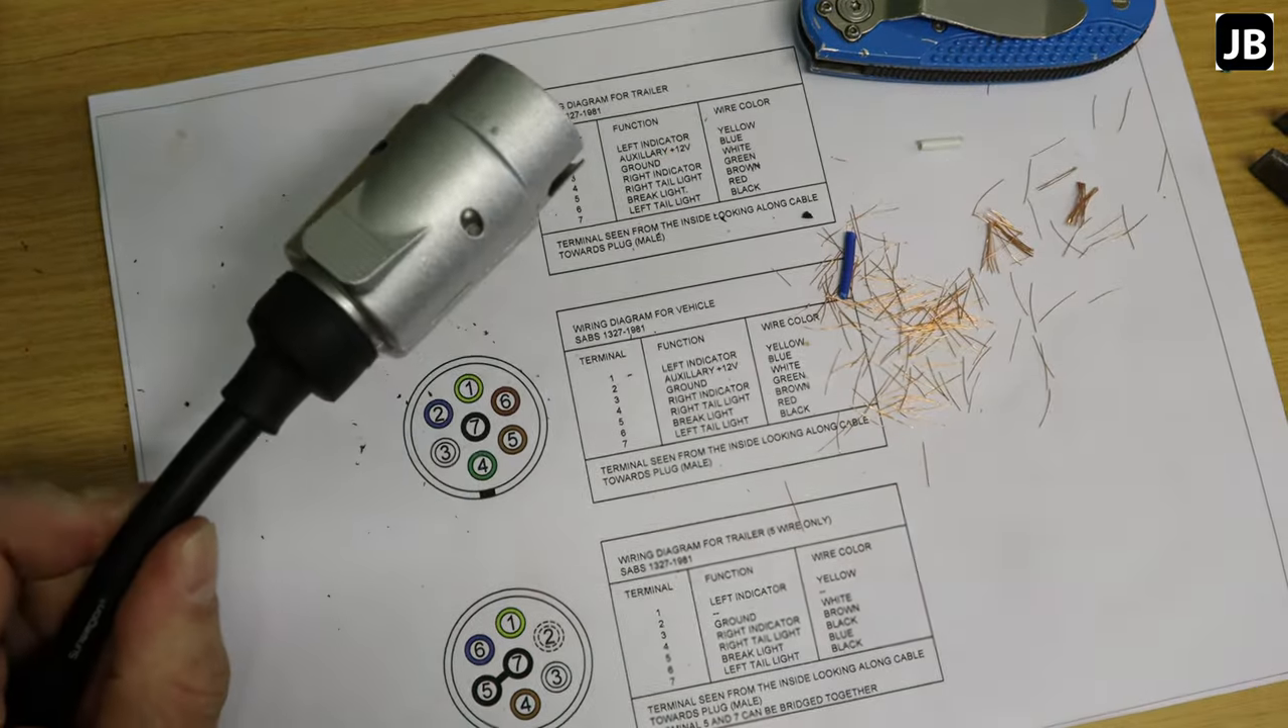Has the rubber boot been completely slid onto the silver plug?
Yes.